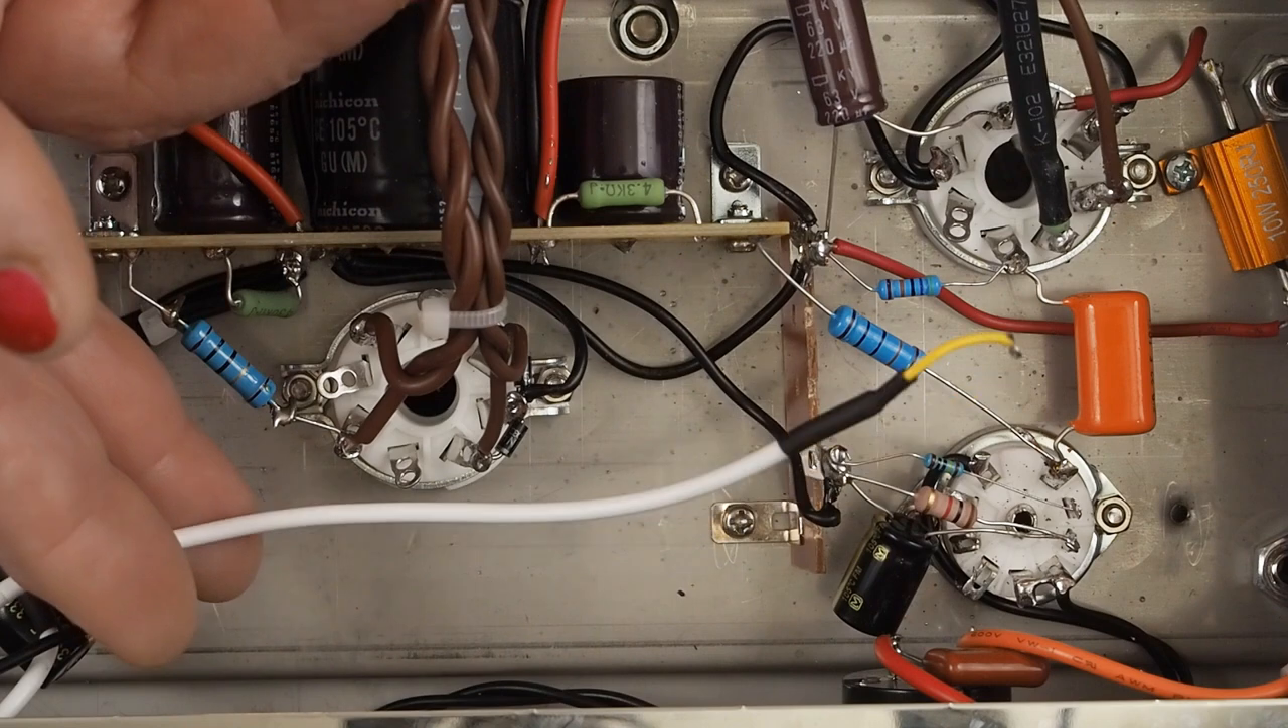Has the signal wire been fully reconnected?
No.